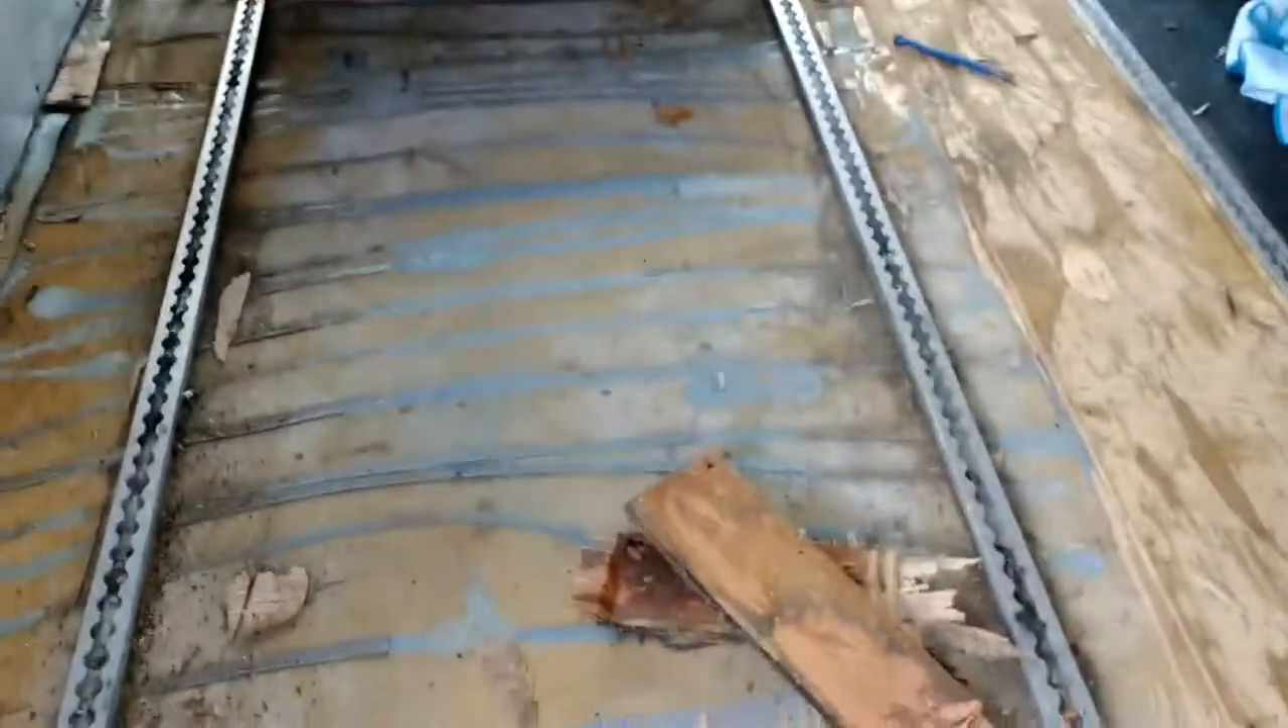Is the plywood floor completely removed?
No.